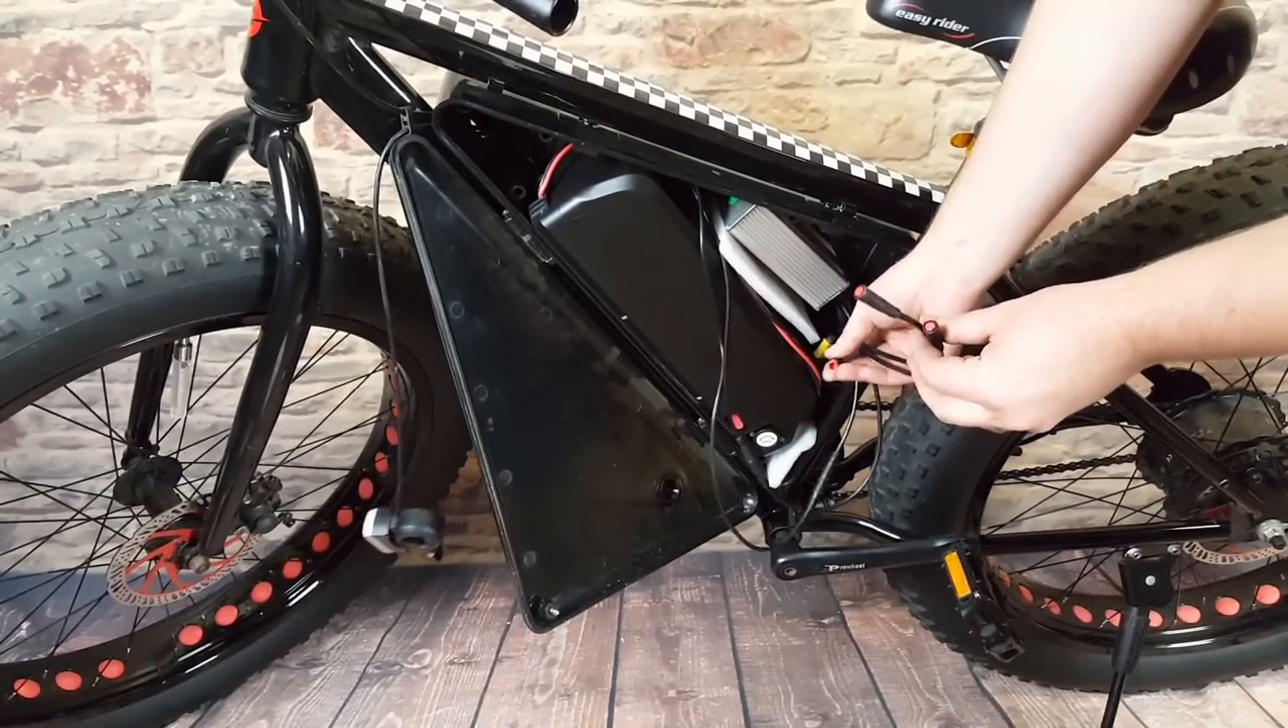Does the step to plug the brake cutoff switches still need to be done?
Yes.